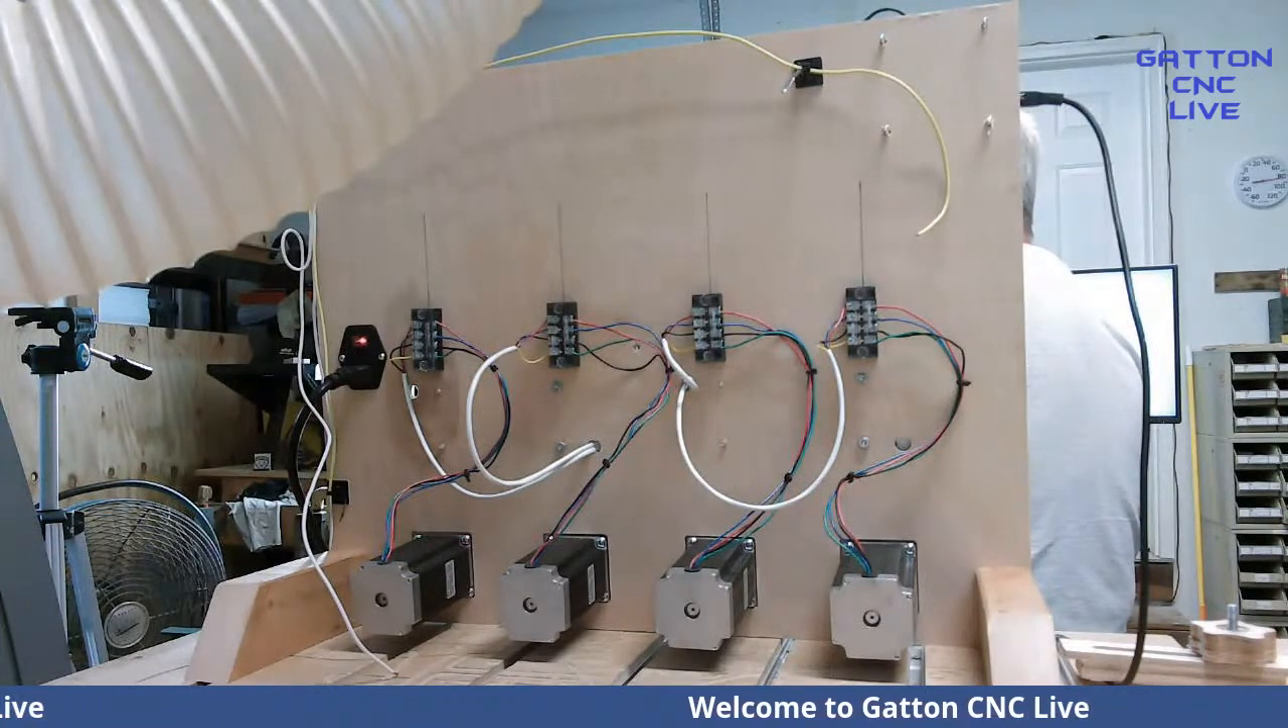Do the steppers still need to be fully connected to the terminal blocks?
No.